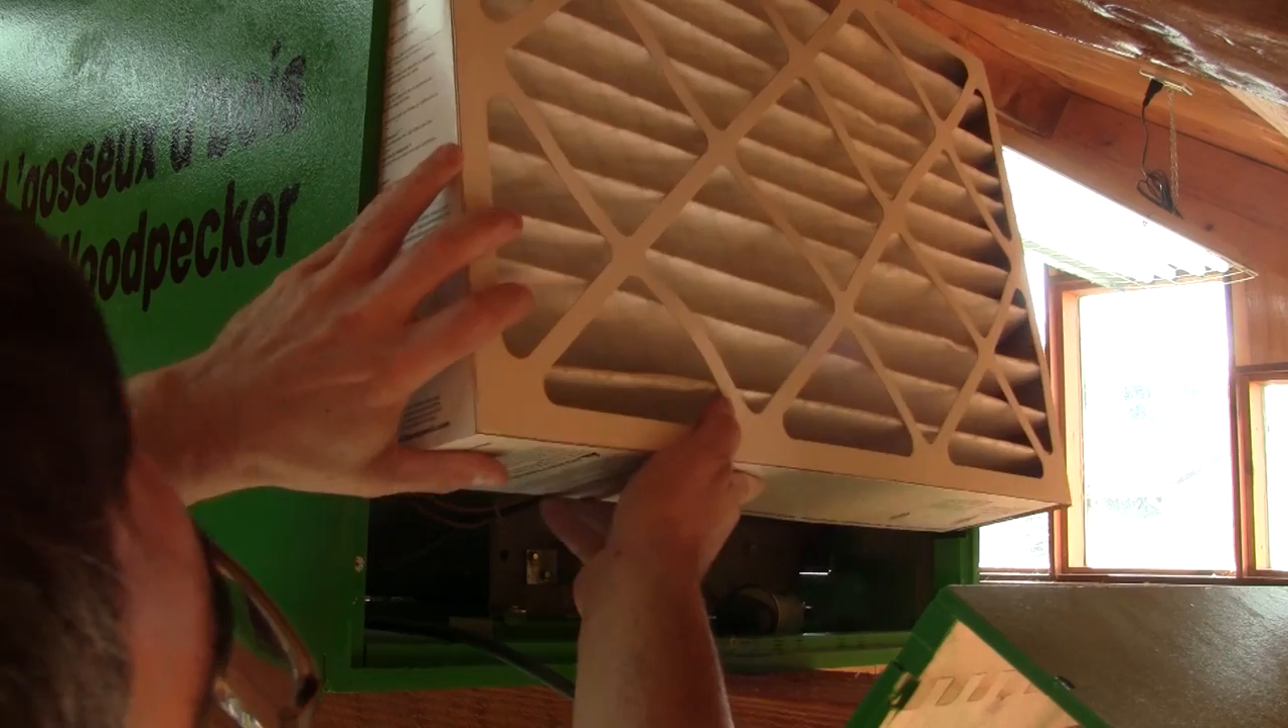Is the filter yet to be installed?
Yes.